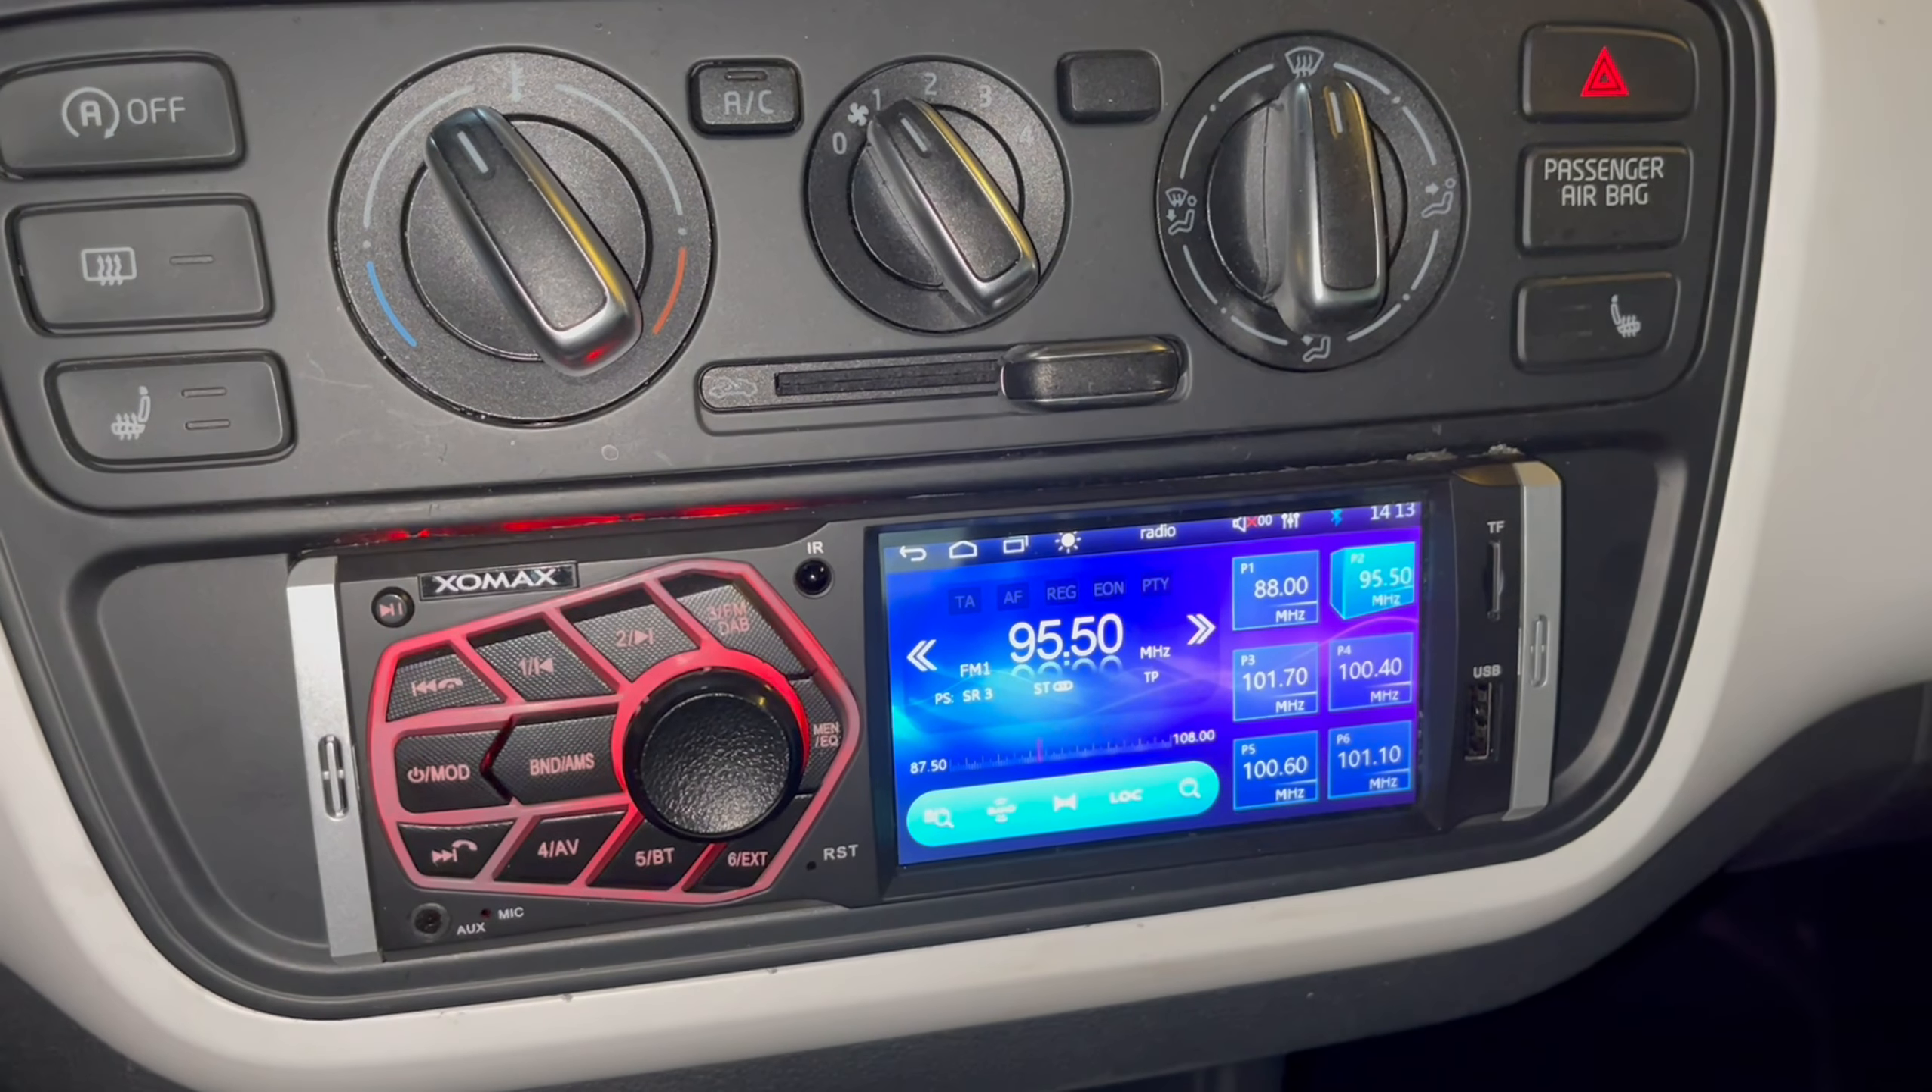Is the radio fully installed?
Yes.